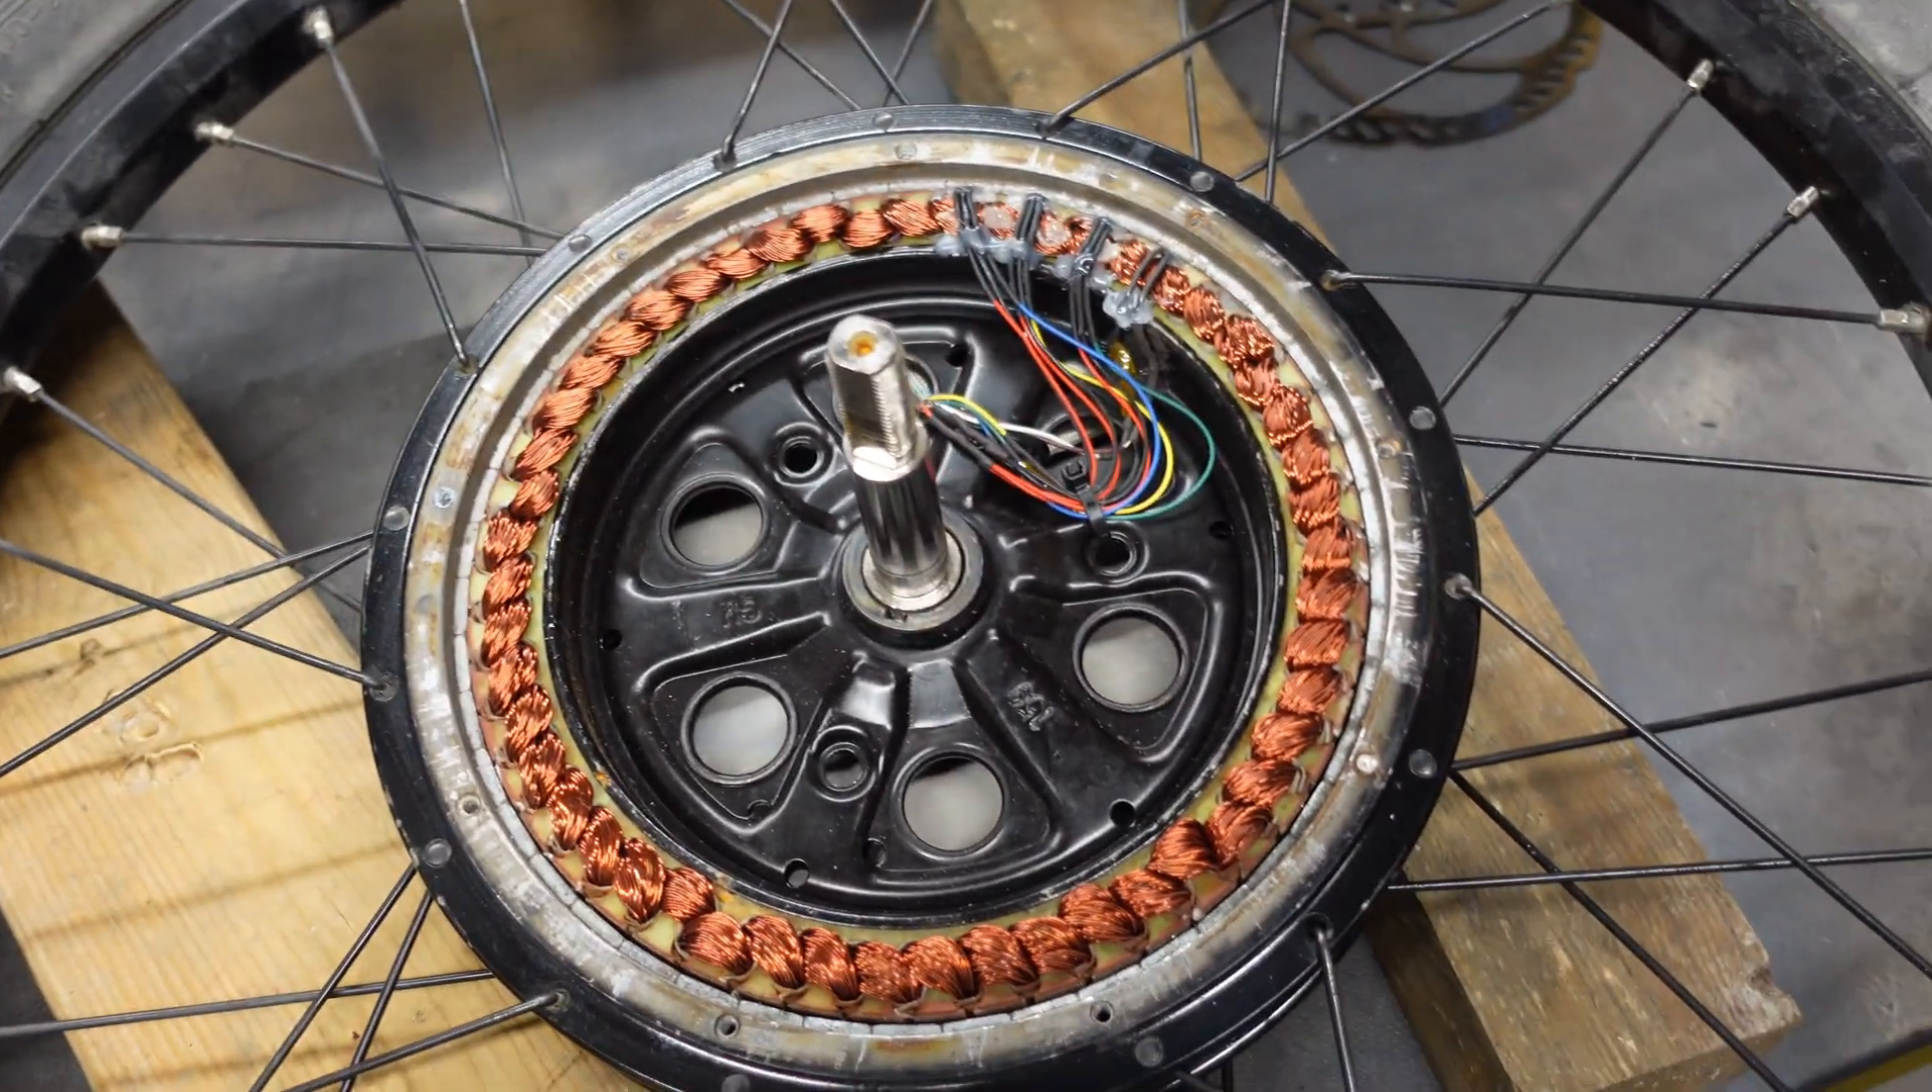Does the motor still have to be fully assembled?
Yes.